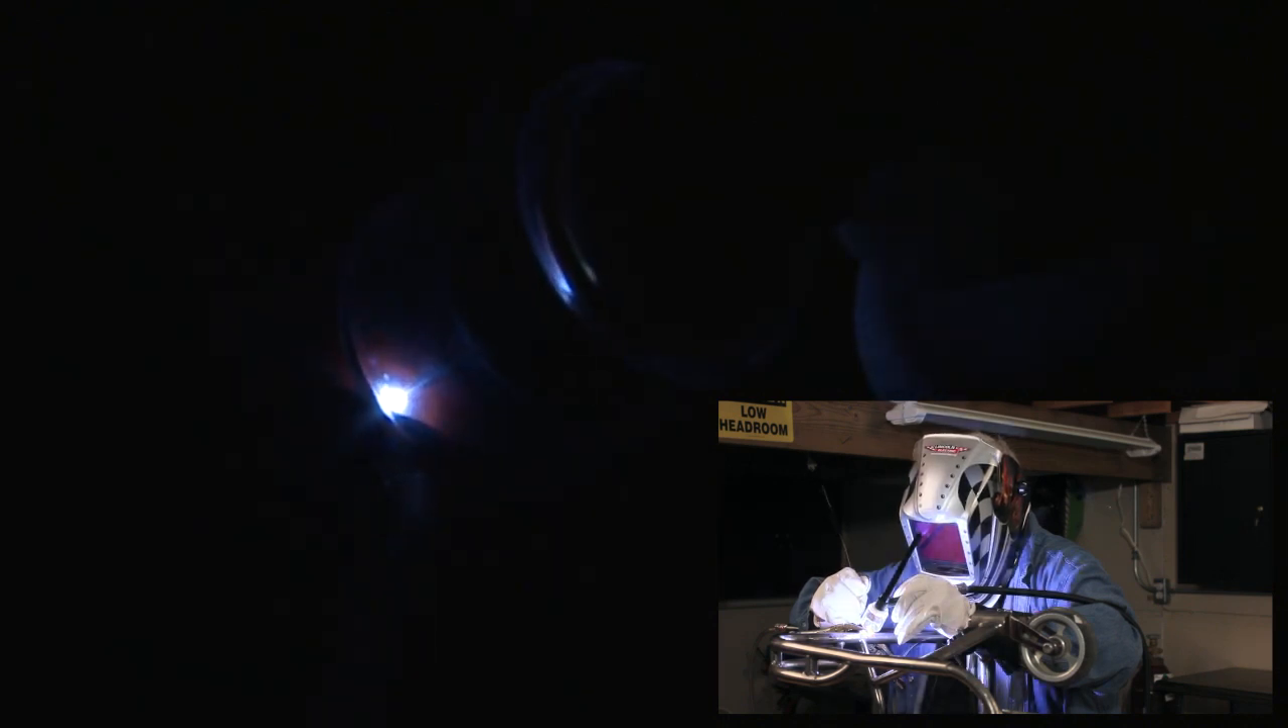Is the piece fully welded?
No.